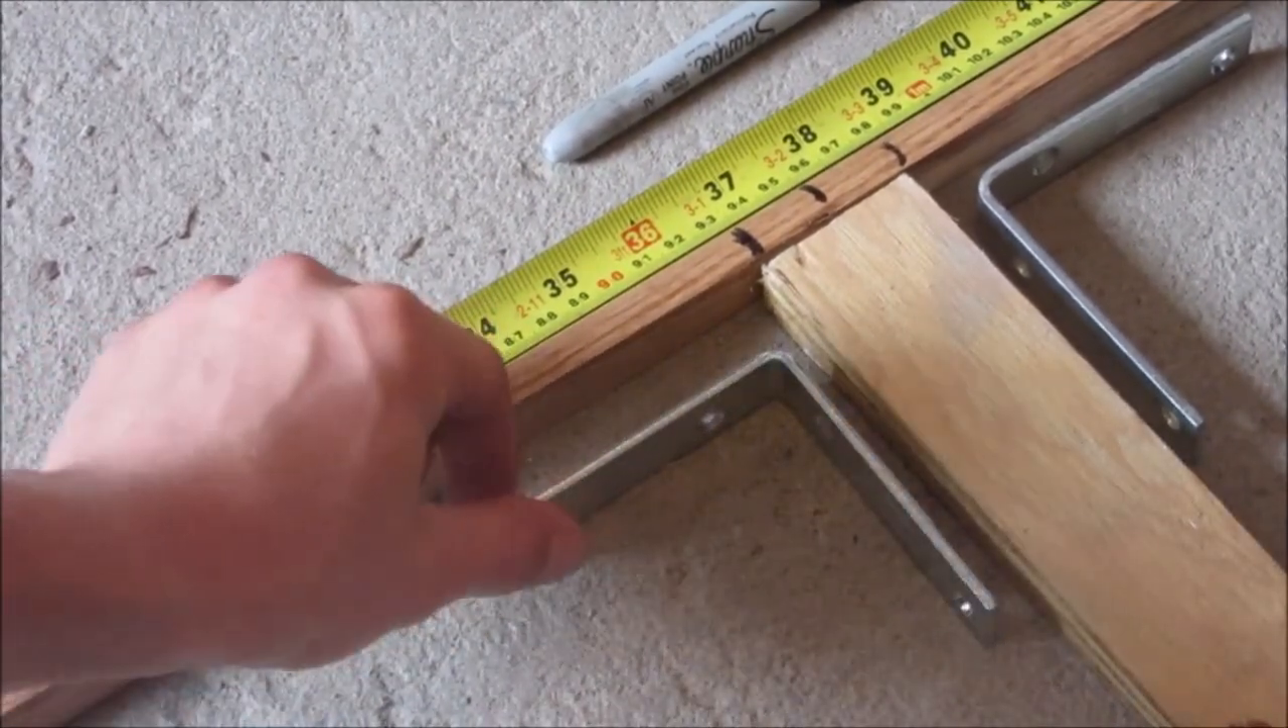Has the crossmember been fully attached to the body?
No.